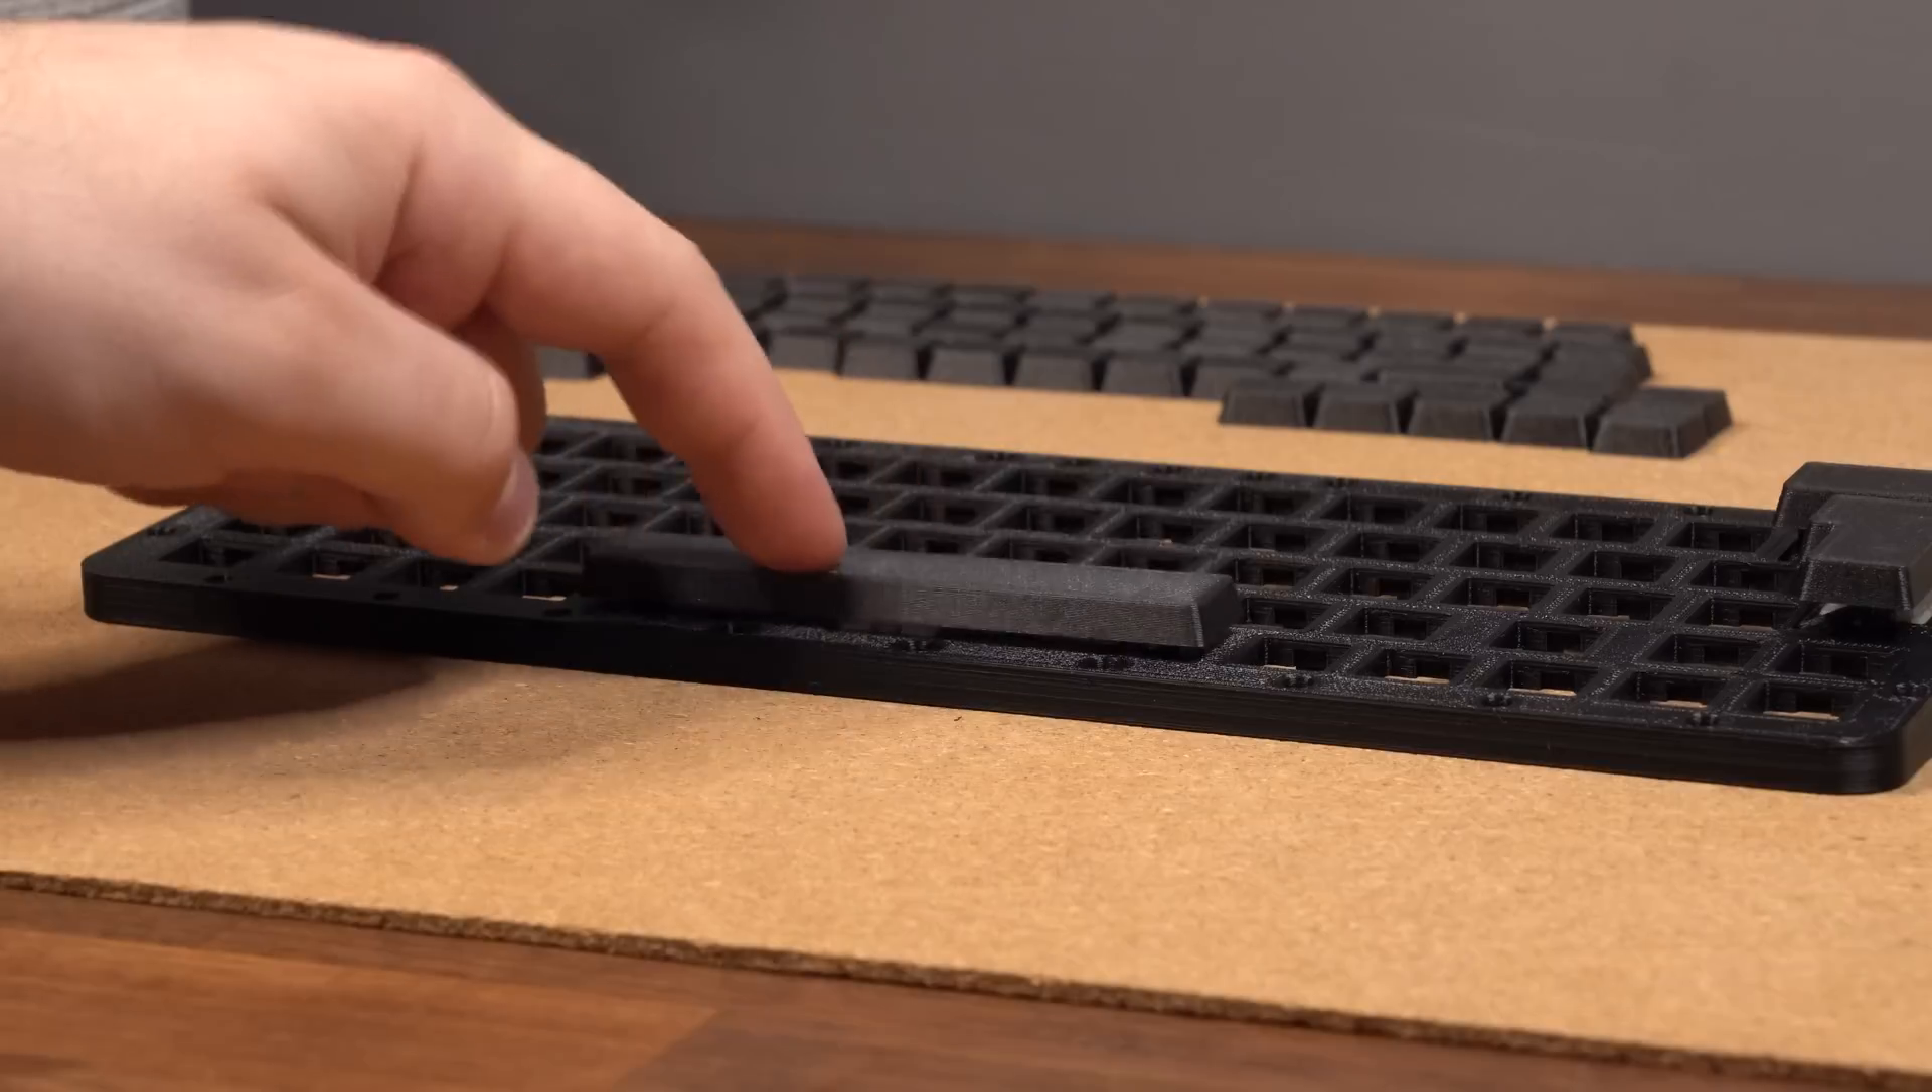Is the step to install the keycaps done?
No.